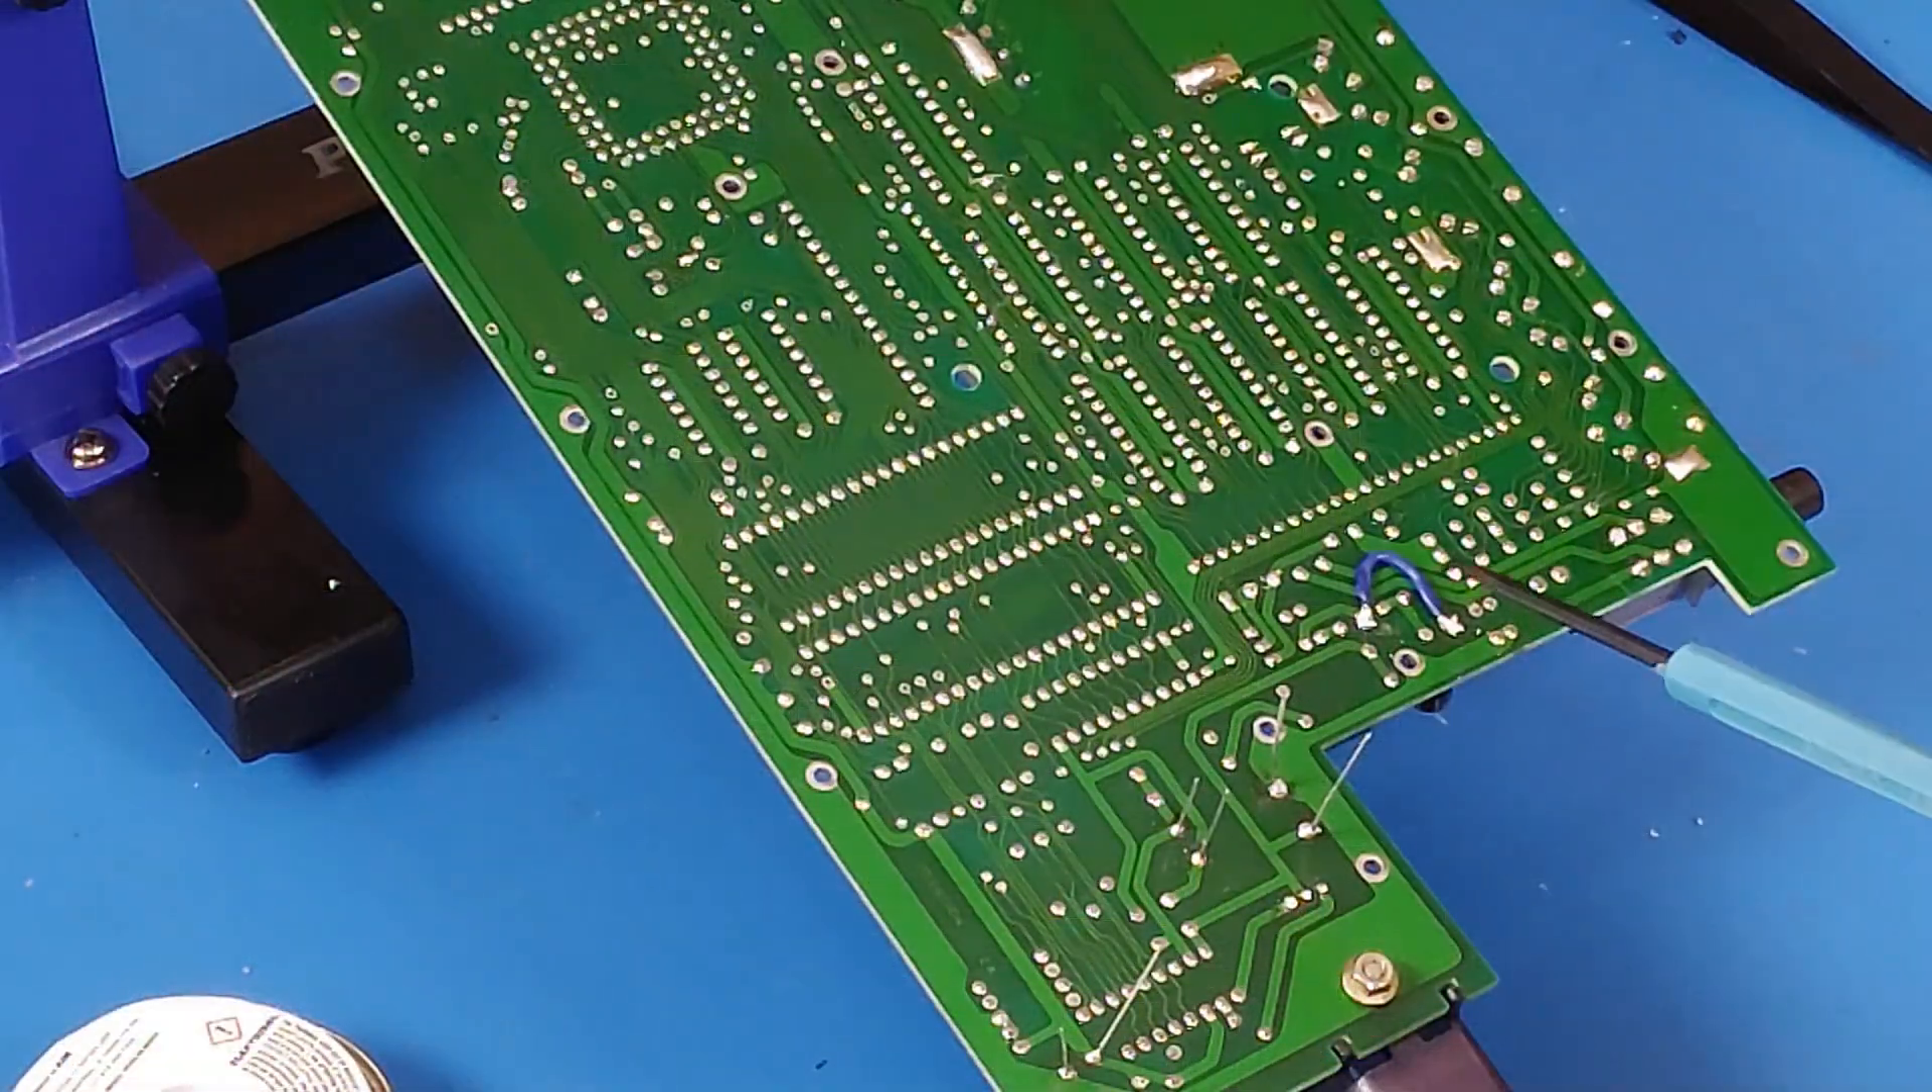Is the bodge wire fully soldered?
Yes.